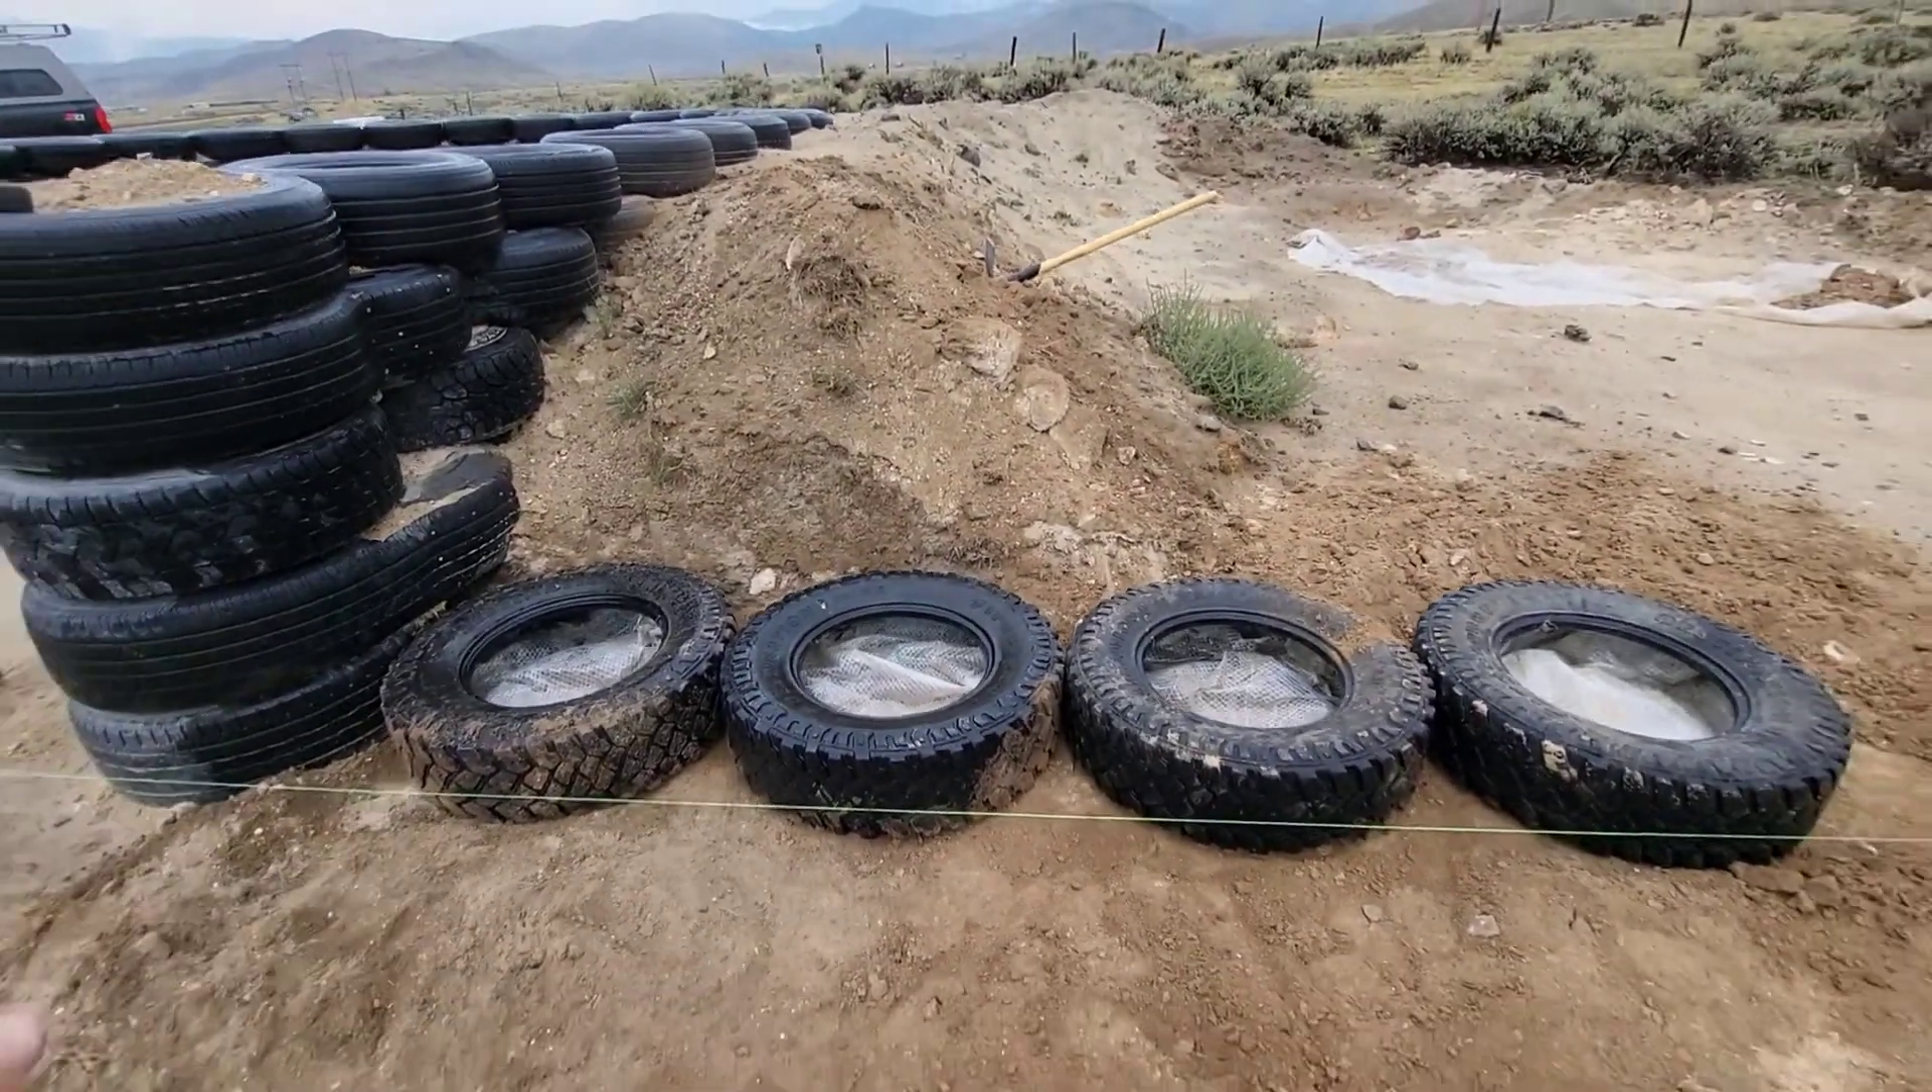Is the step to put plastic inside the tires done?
Yes.